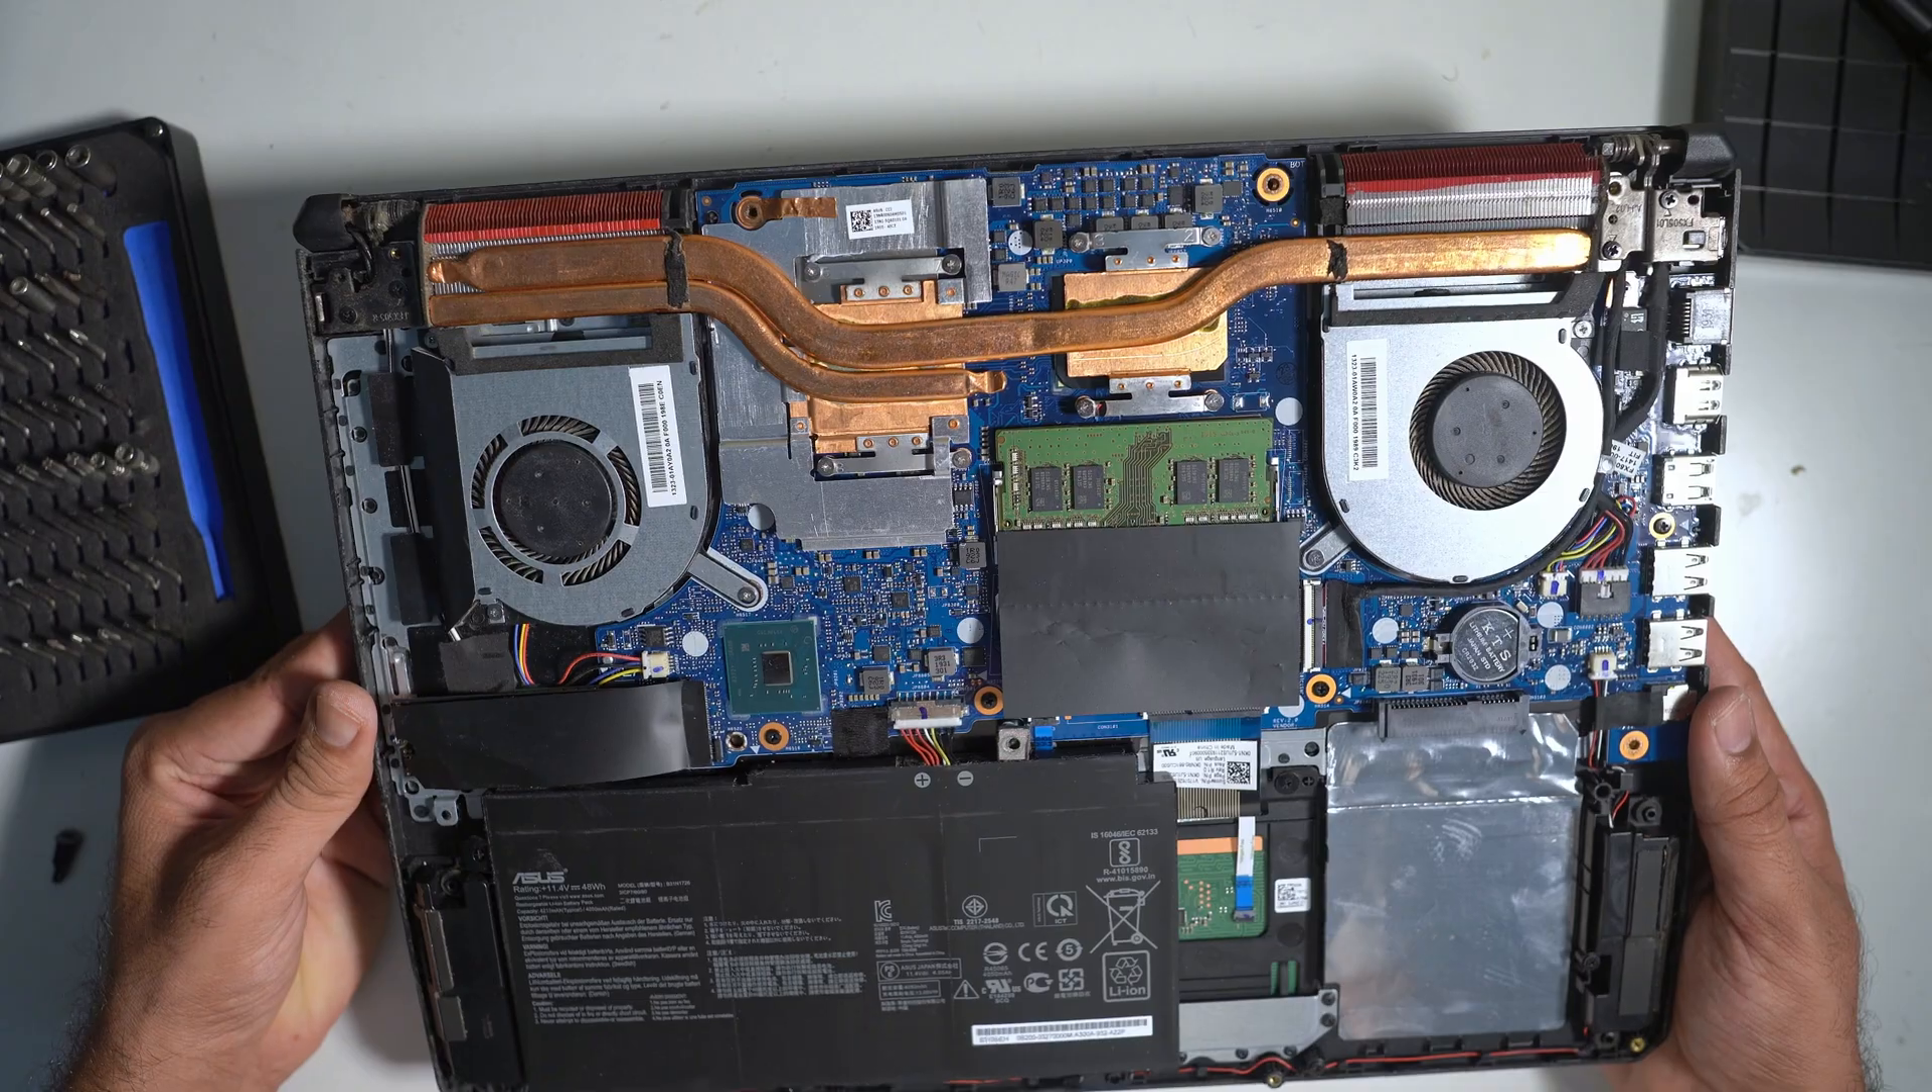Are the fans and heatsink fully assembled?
Yes.